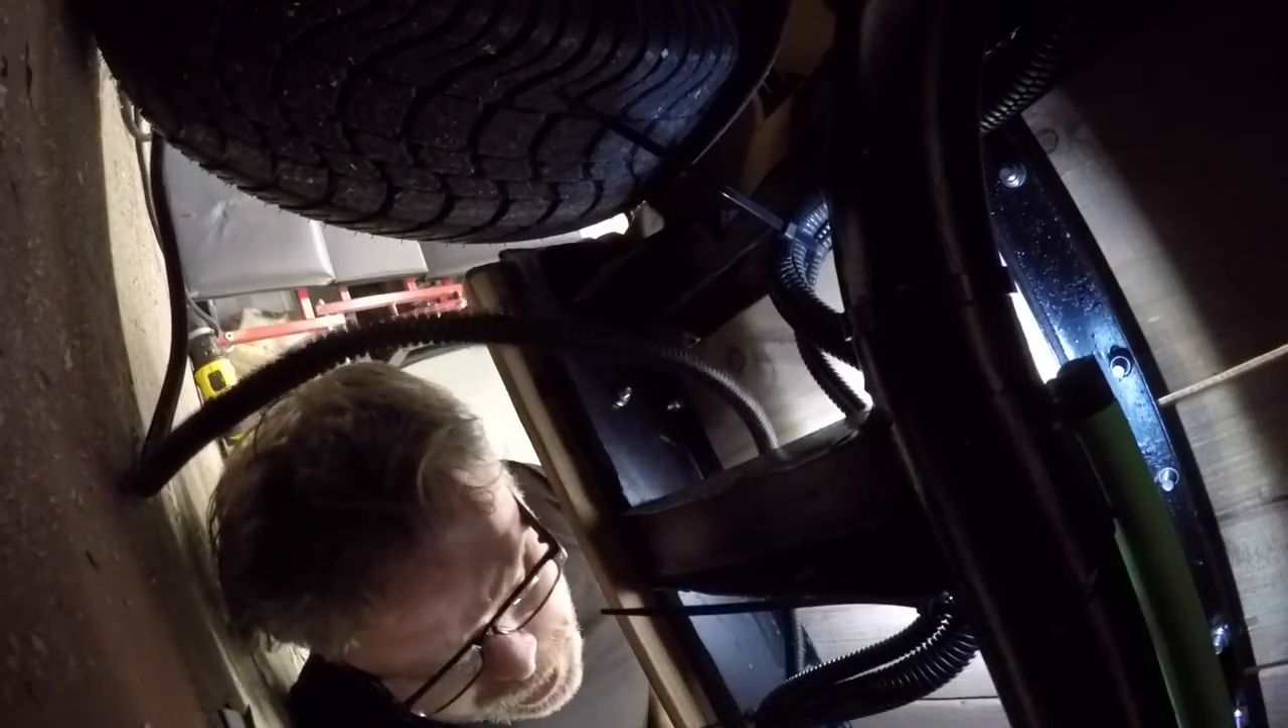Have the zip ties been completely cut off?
No.